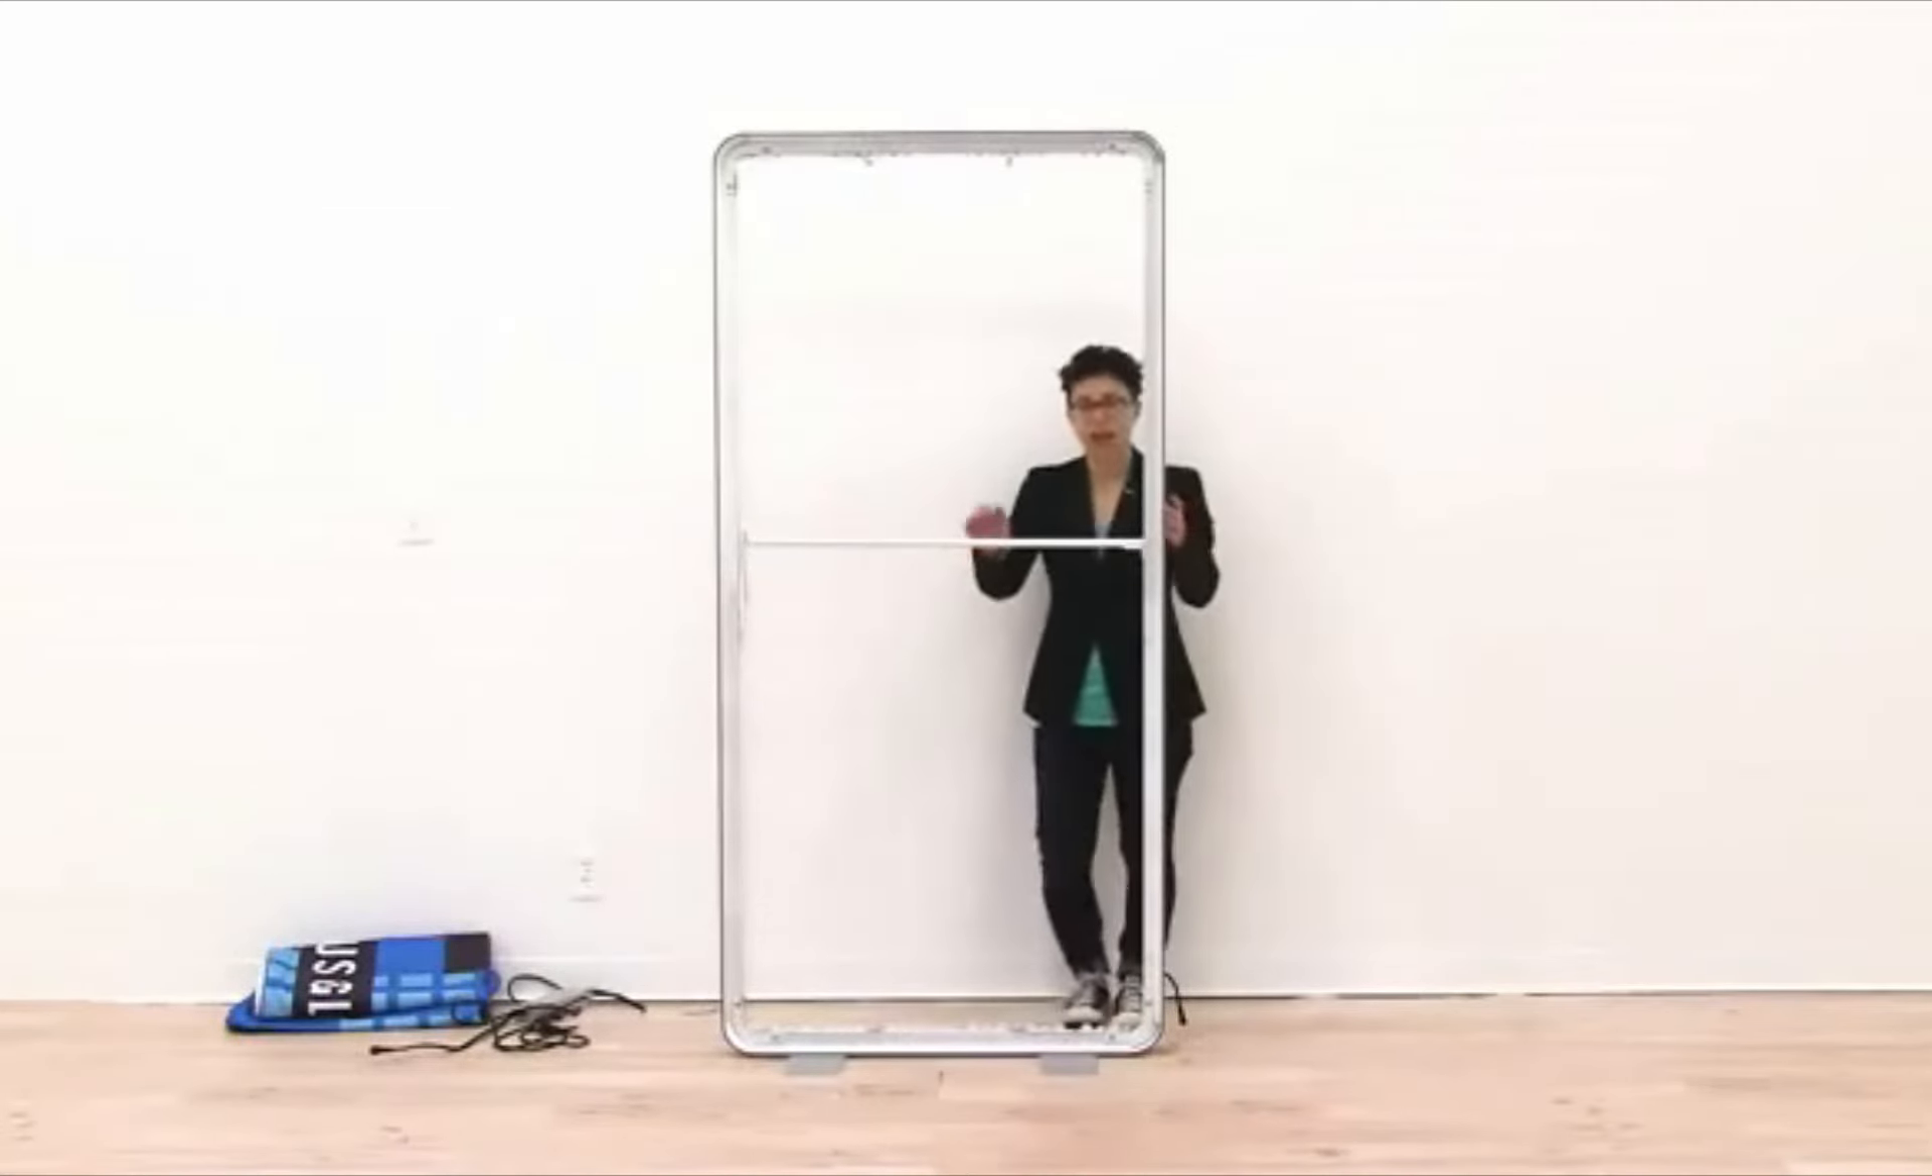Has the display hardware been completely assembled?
Yes.